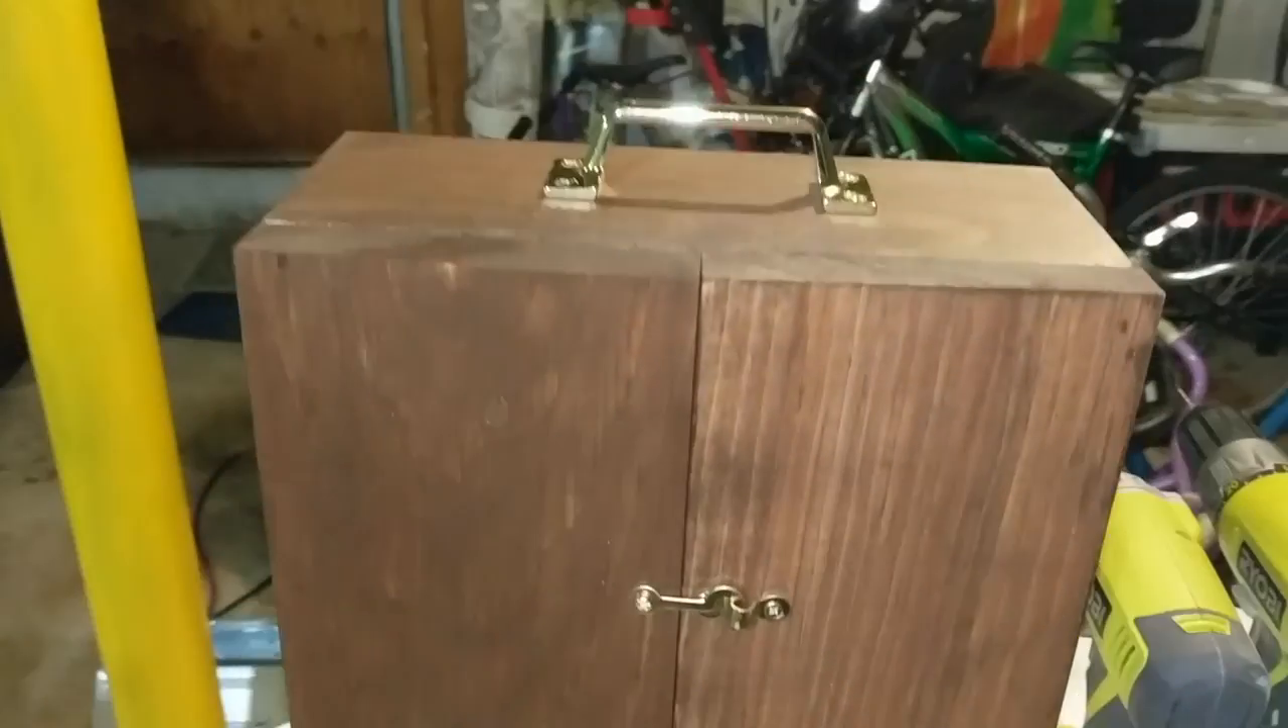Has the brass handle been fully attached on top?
Yes.